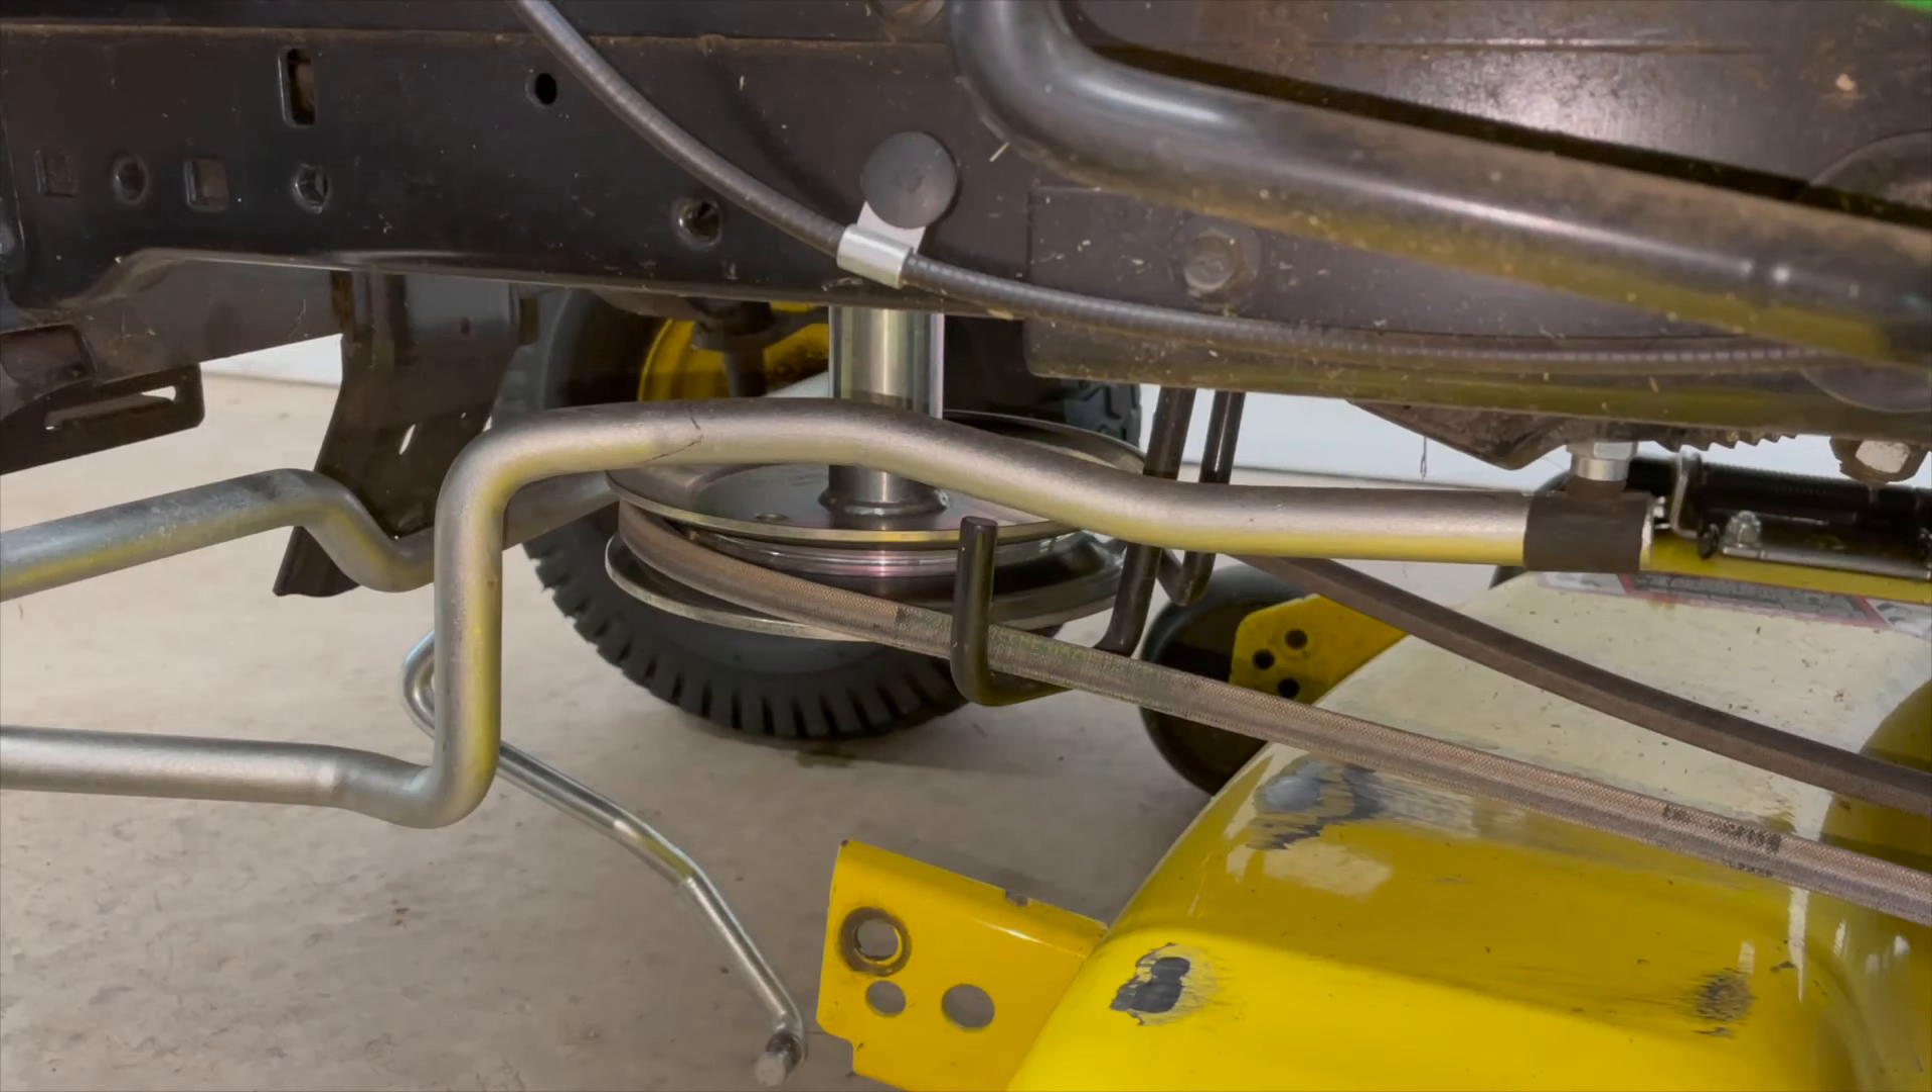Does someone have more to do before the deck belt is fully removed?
Yes.